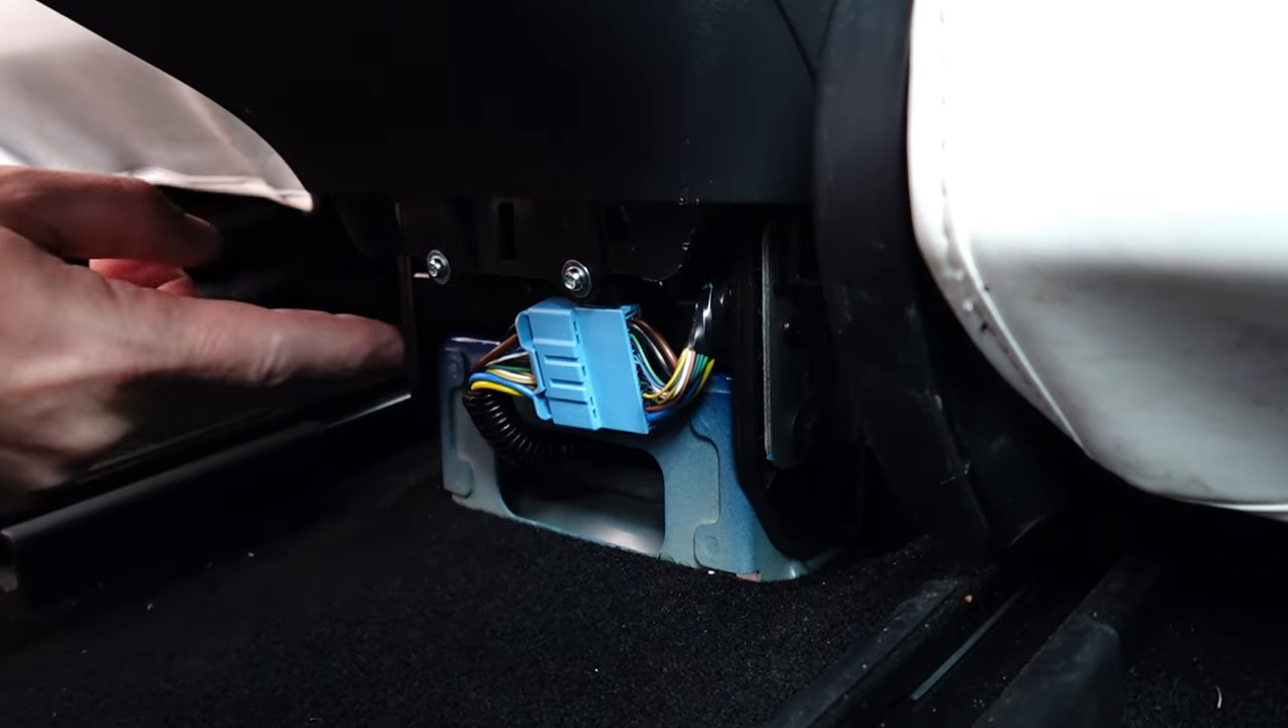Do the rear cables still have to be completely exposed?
No.